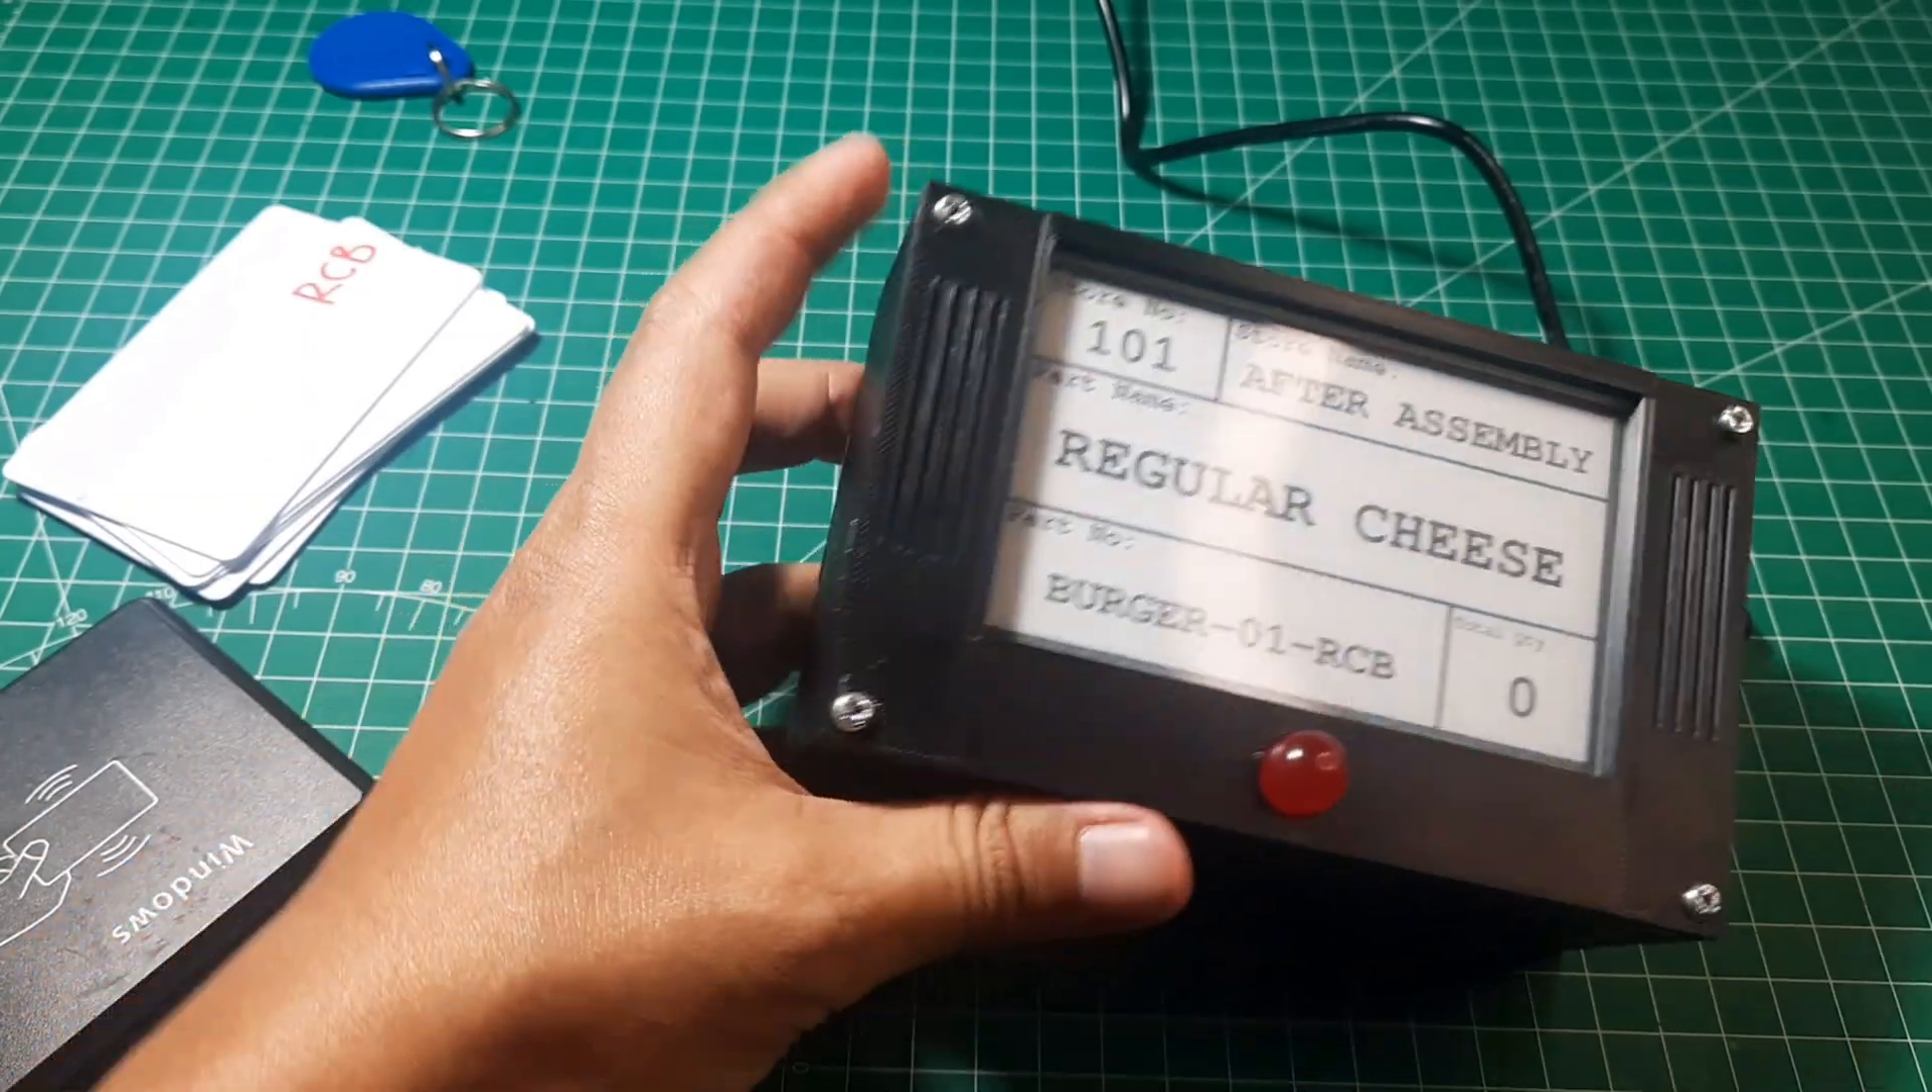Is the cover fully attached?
Yes.